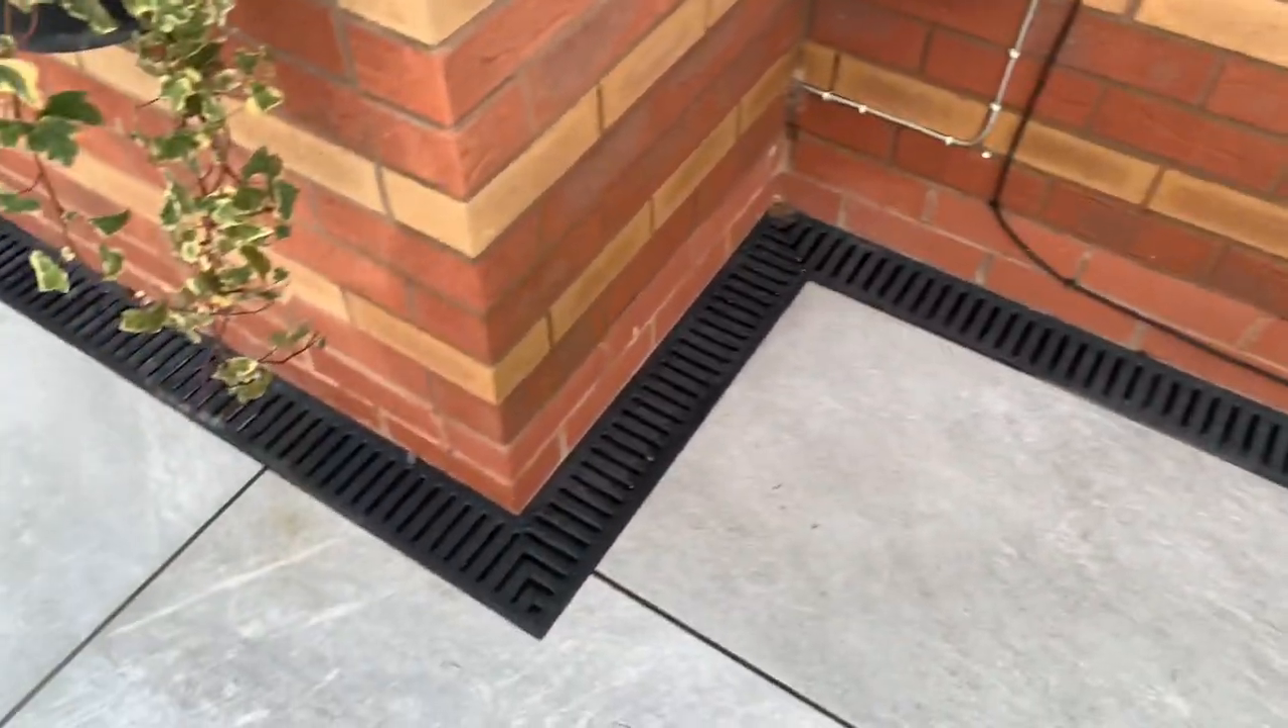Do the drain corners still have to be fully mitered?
No.